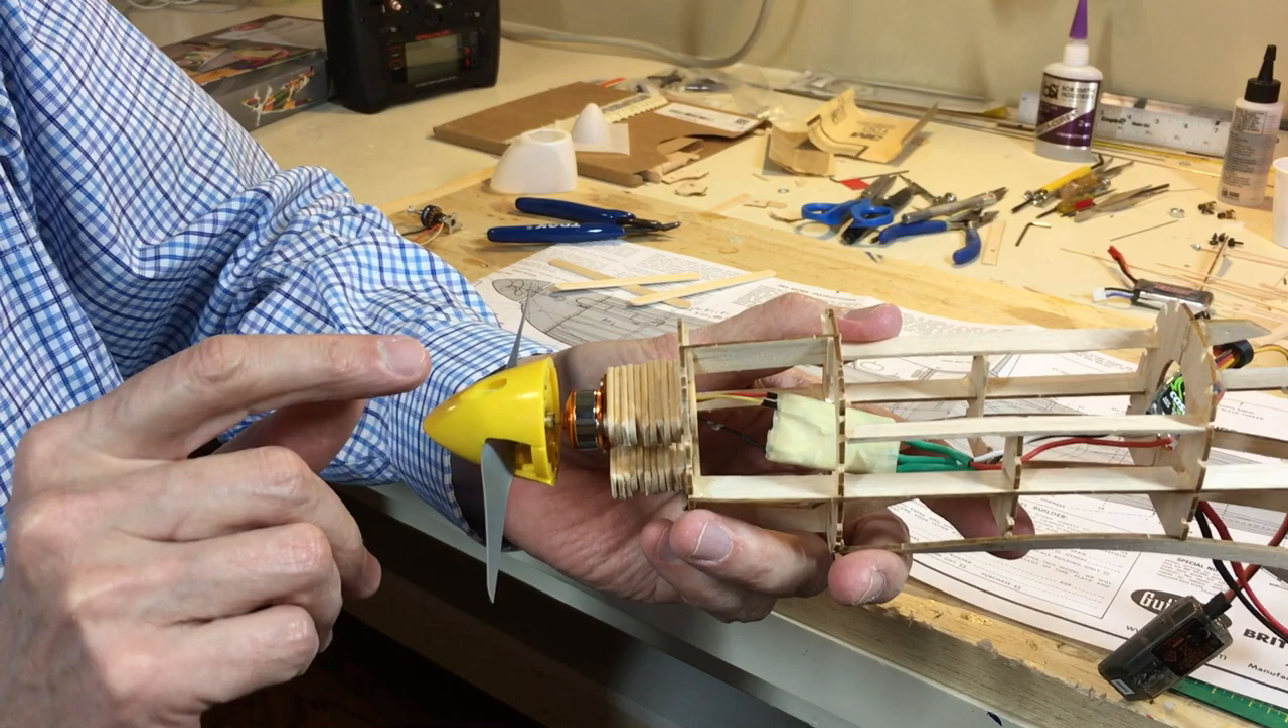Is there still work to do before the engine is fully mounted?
No.